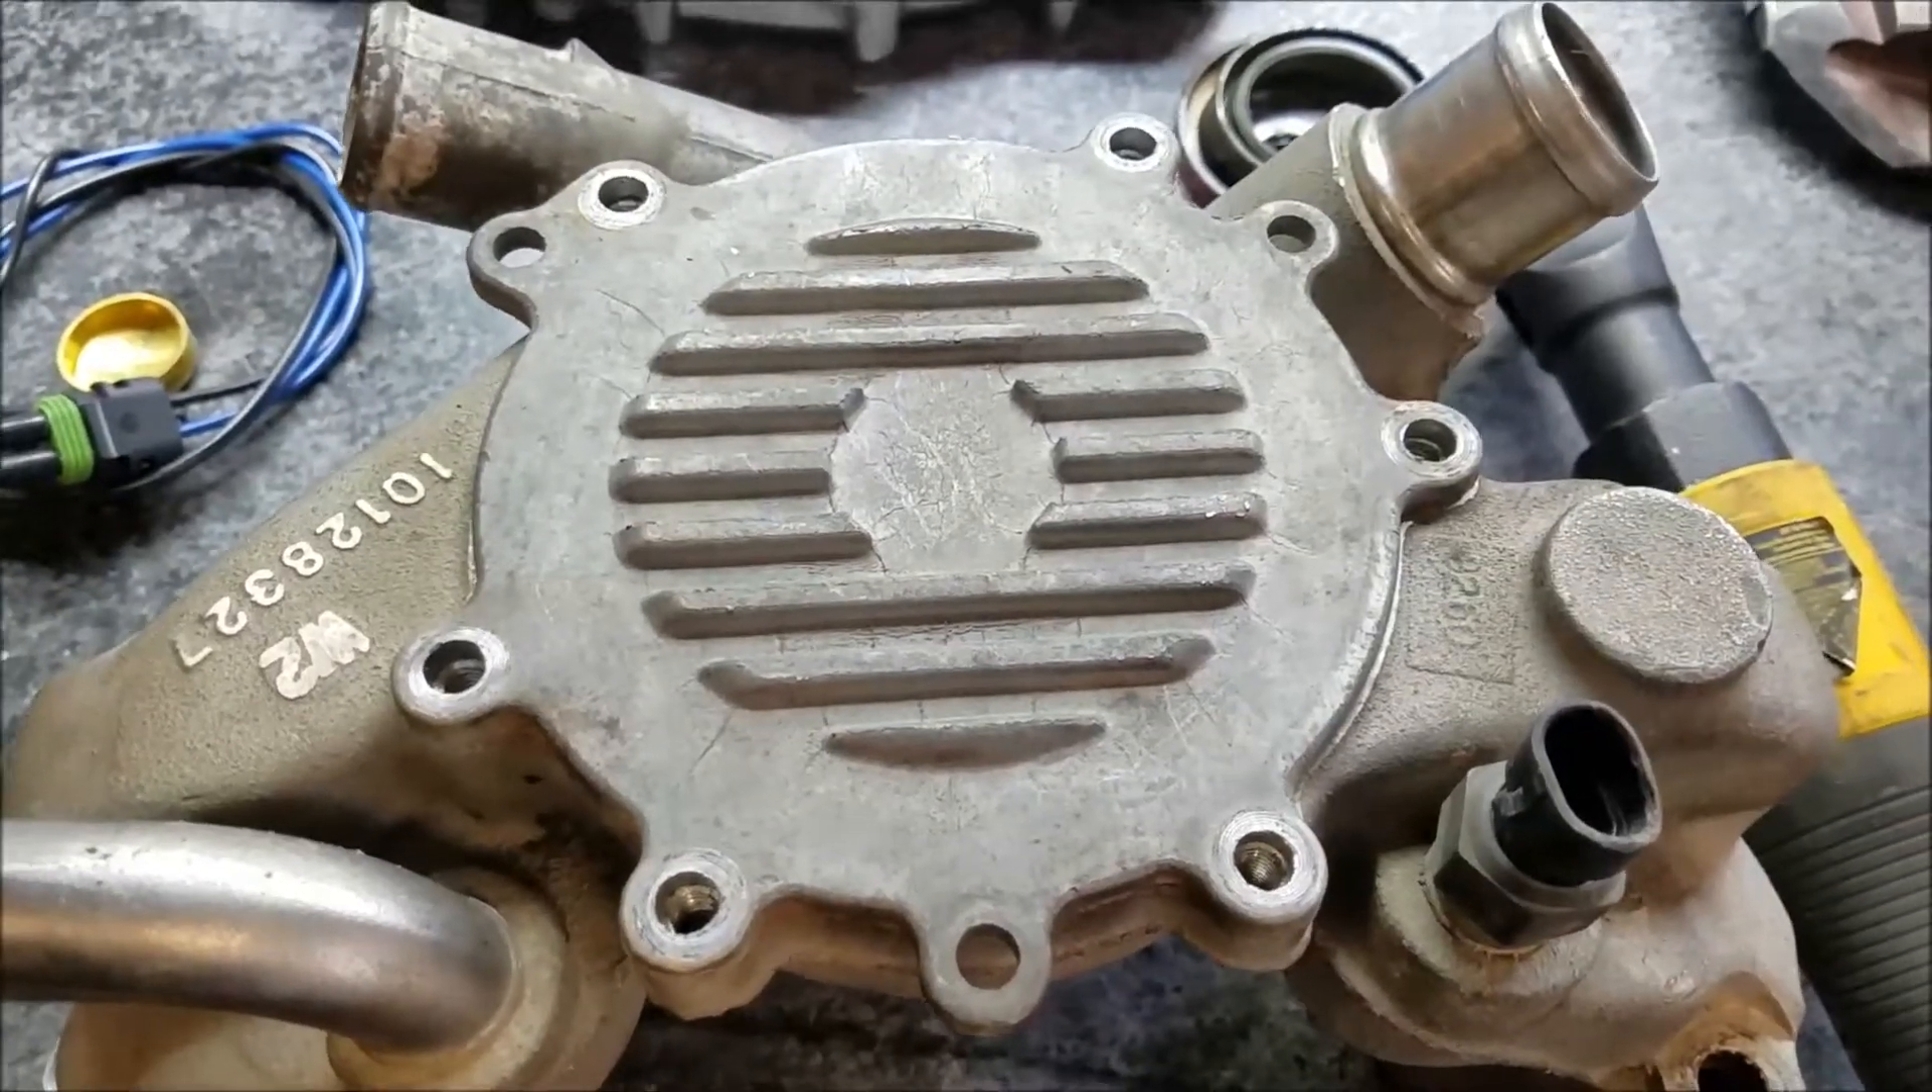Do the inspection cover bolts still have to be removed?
No.